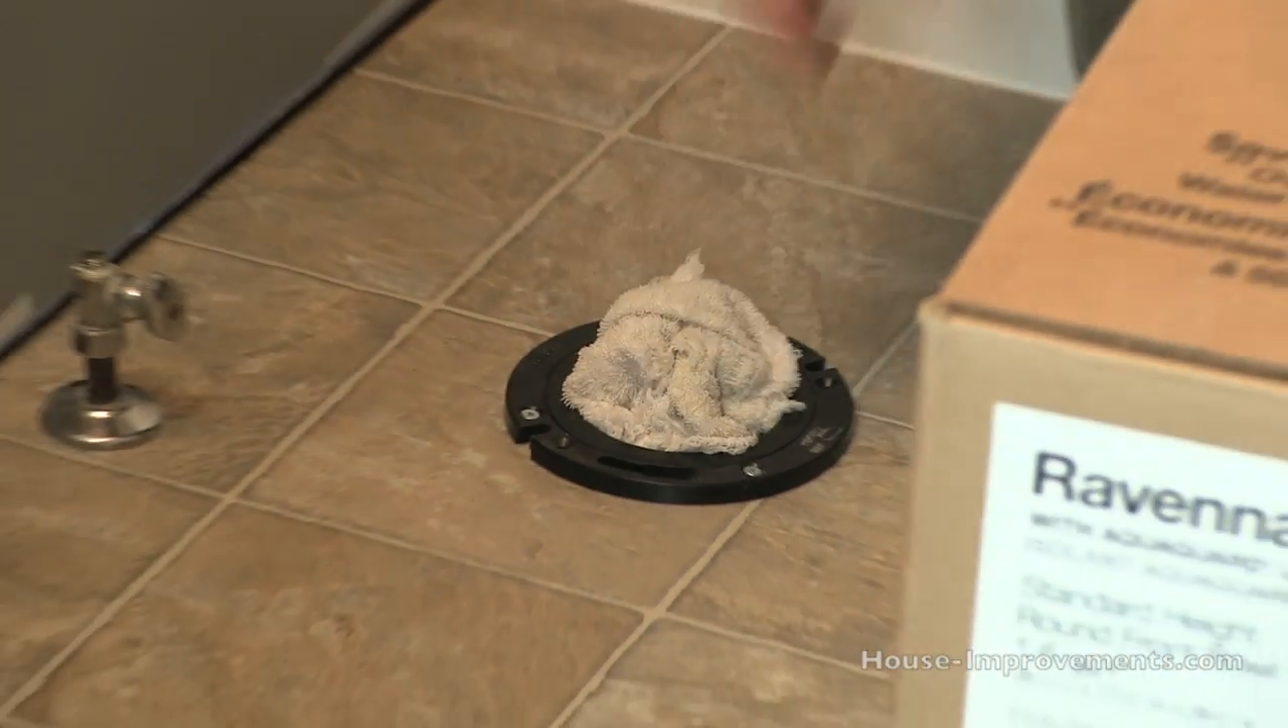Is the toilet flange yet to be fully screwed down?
No.